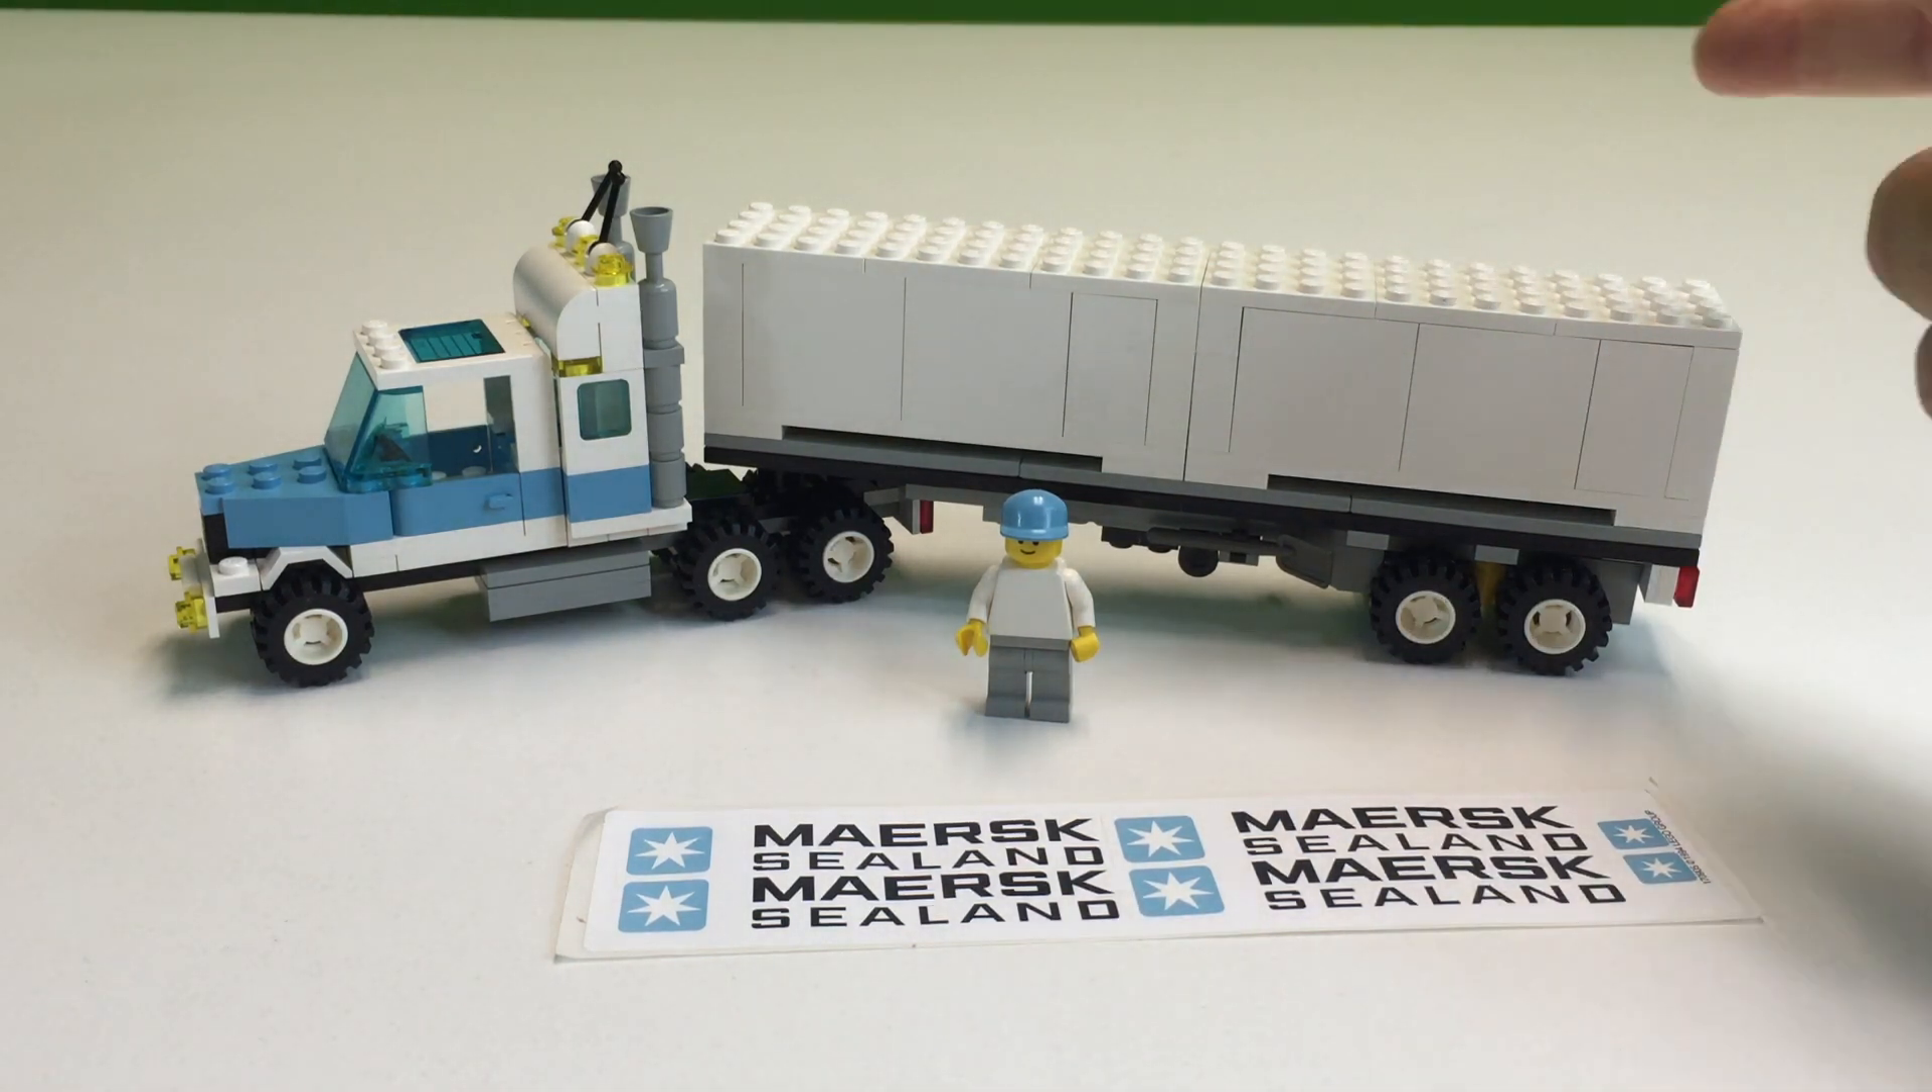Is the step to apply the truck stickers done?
No.